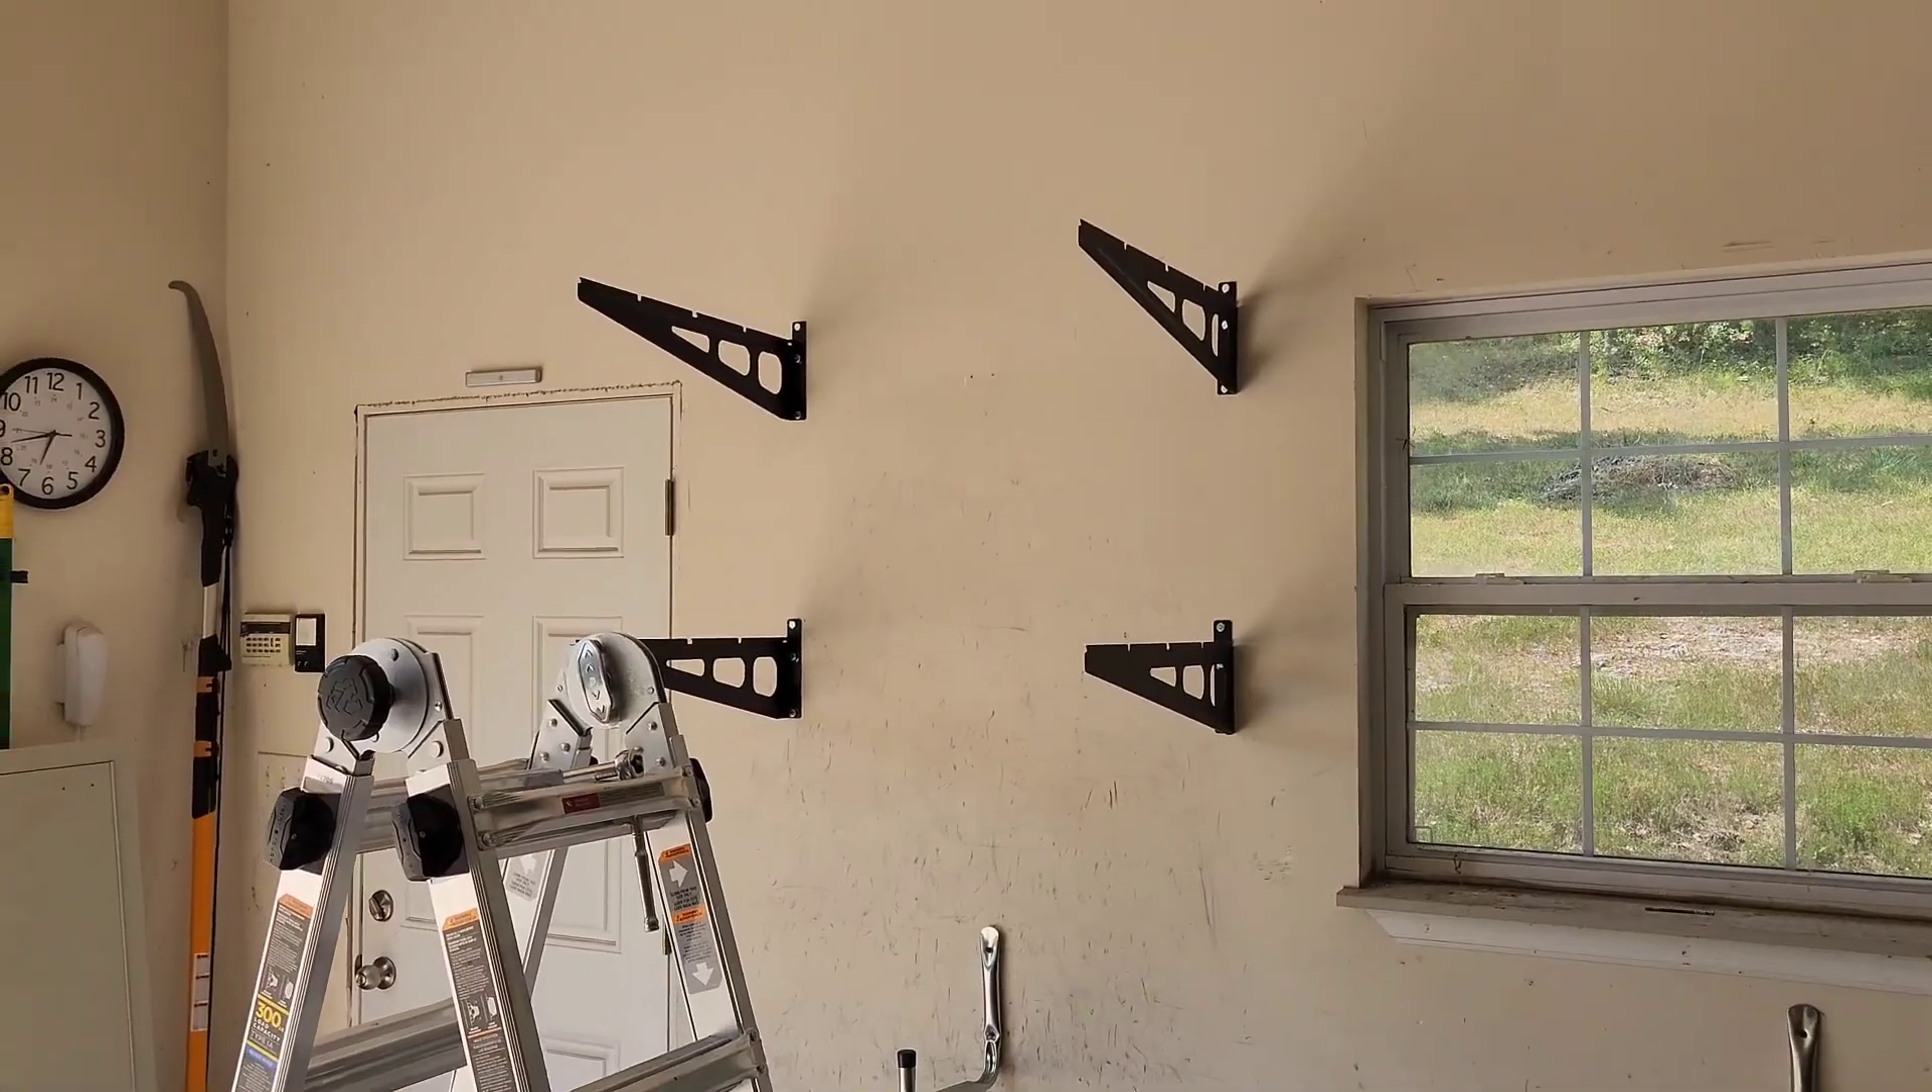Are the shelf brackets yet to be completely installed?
No.